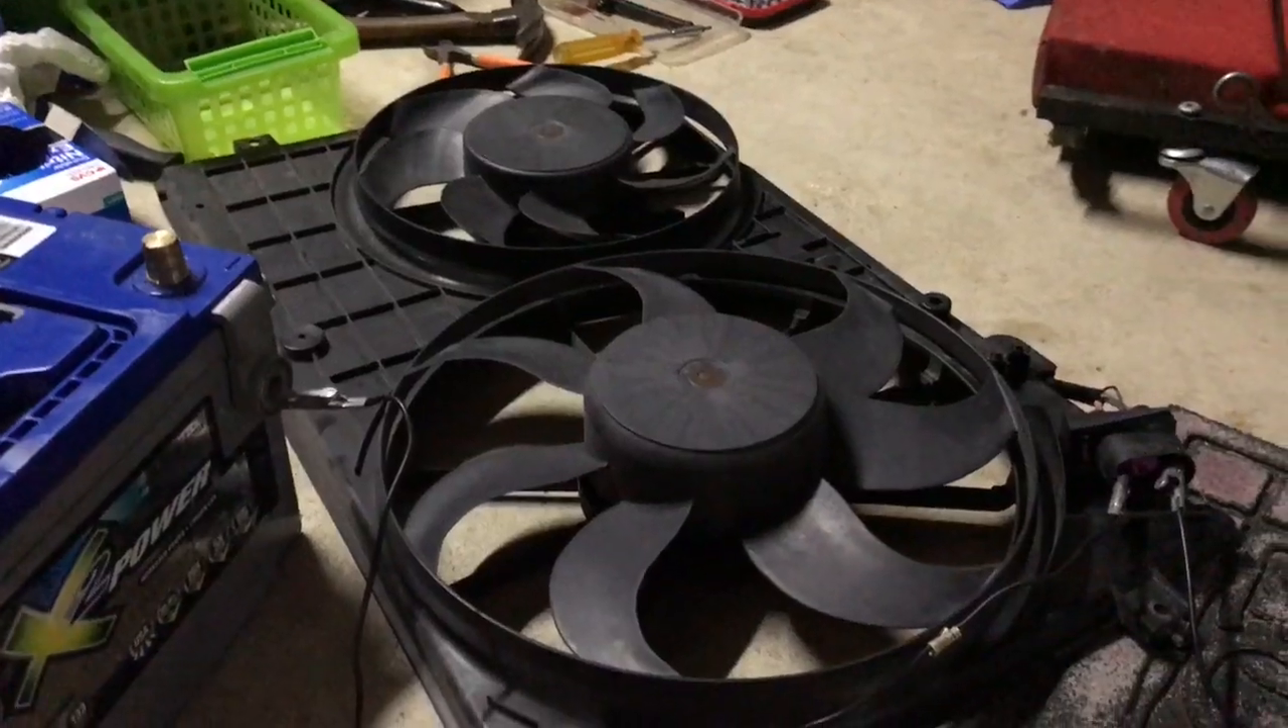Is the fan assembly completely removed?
Yes.